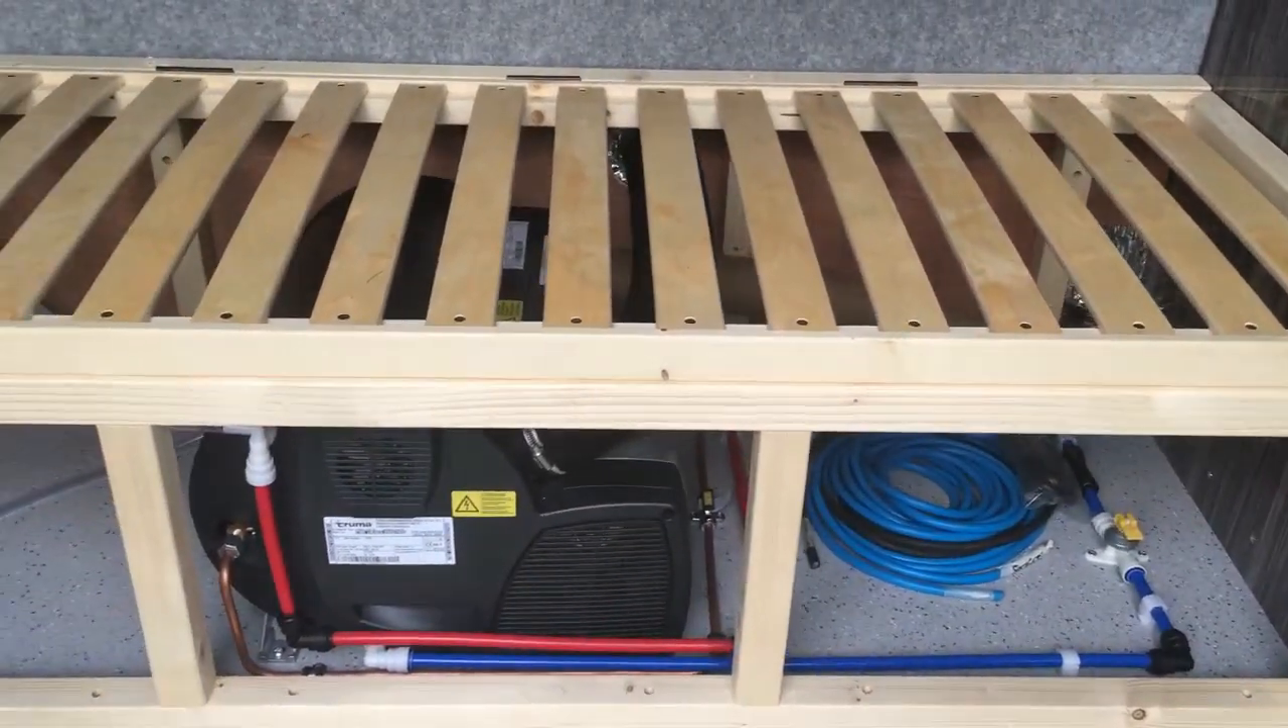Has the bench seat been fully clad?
No.